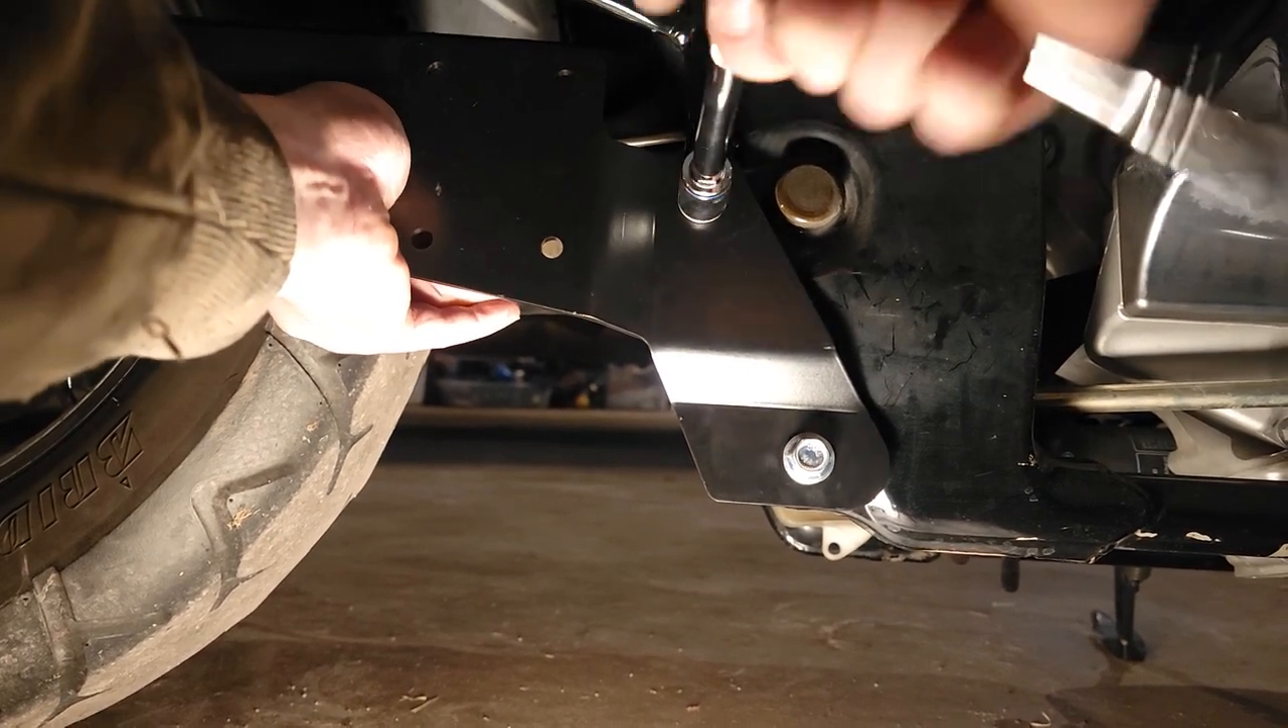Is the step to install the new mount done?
No.